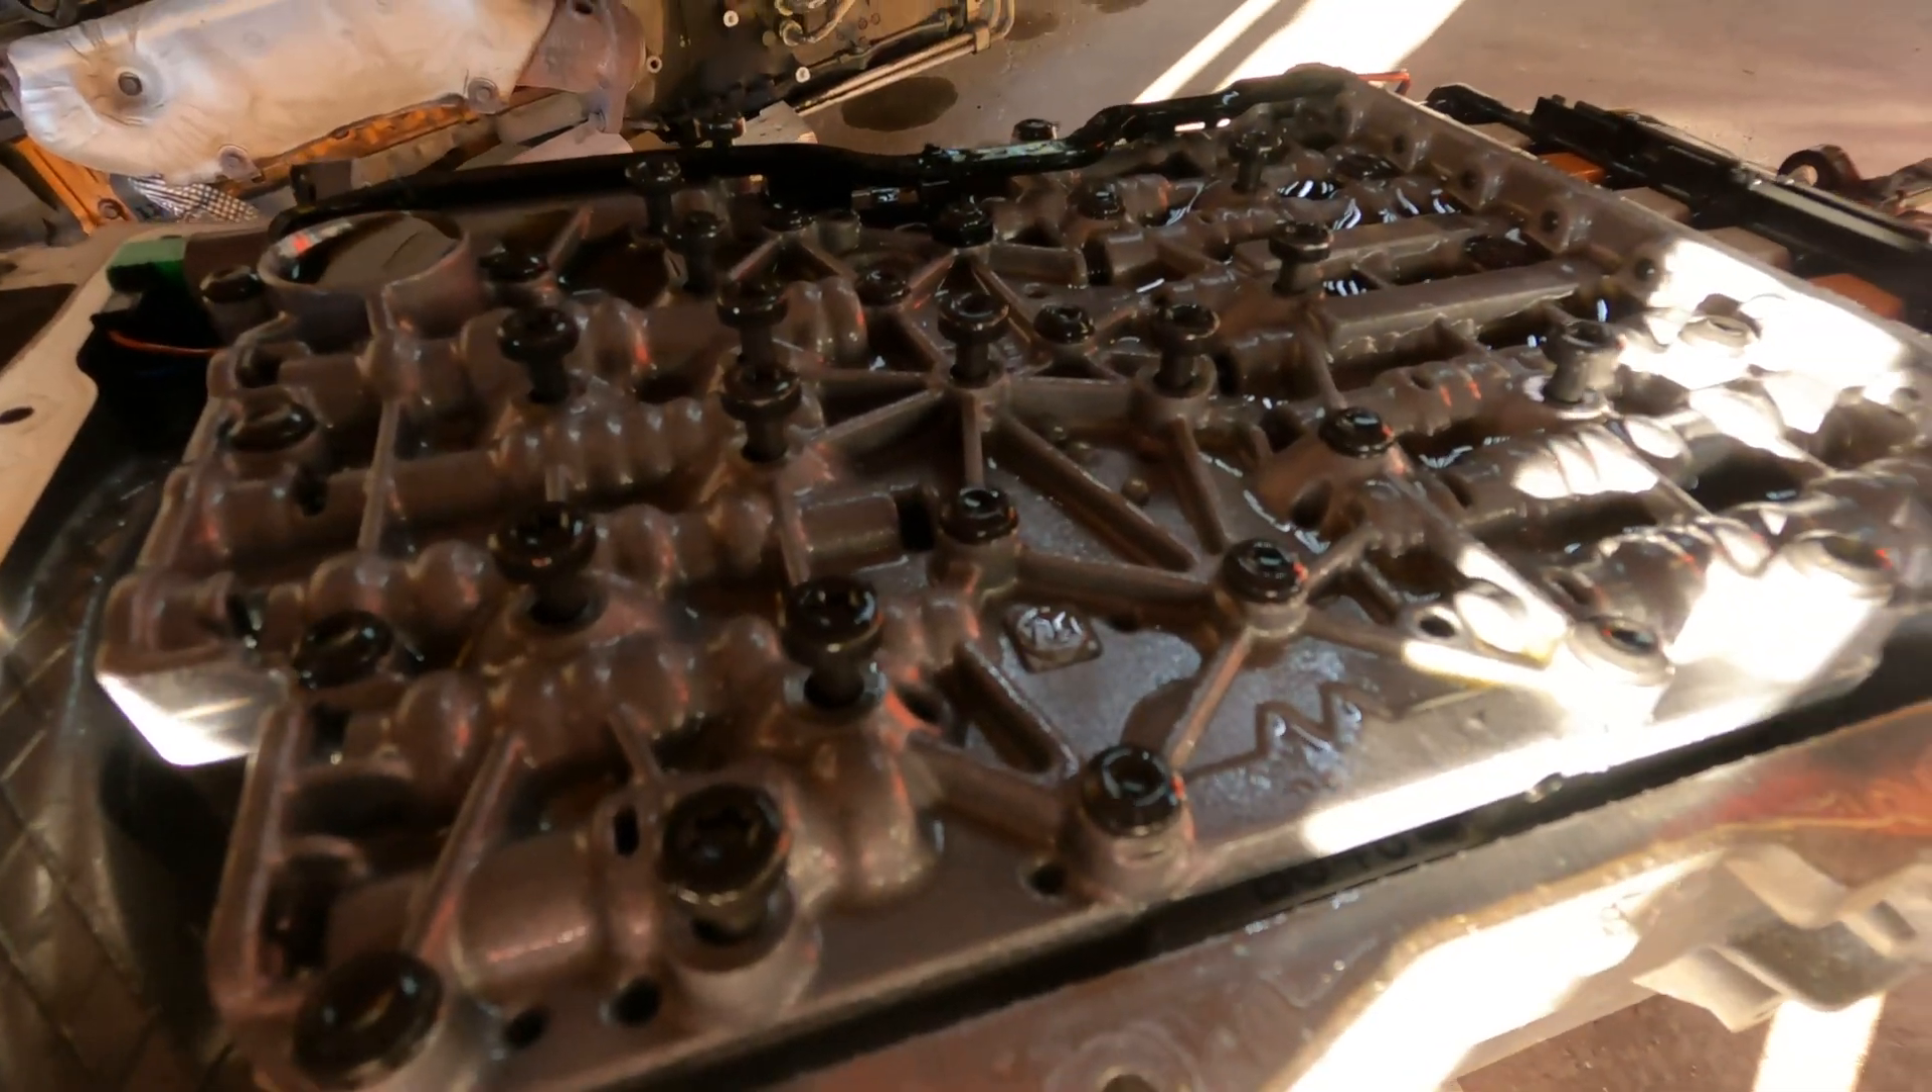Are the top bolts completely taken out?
No.